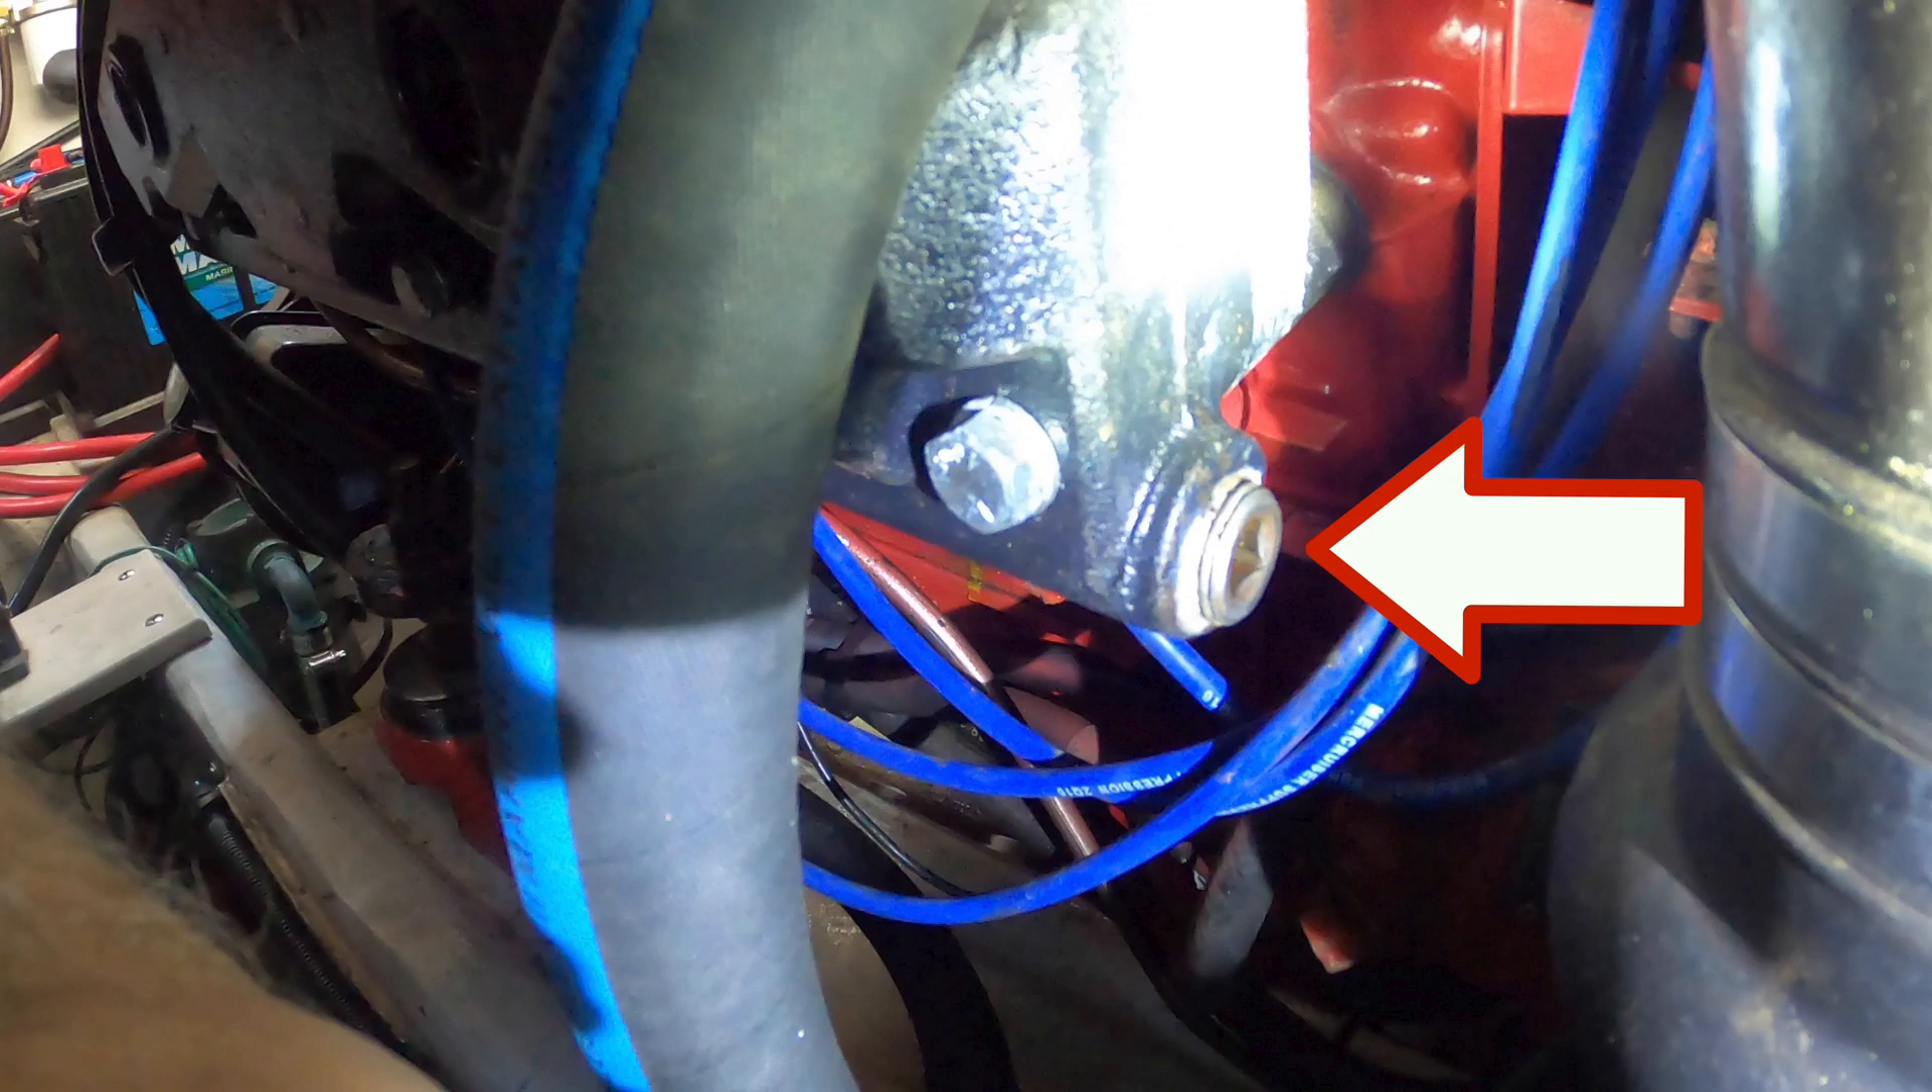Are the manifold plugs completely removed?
No.